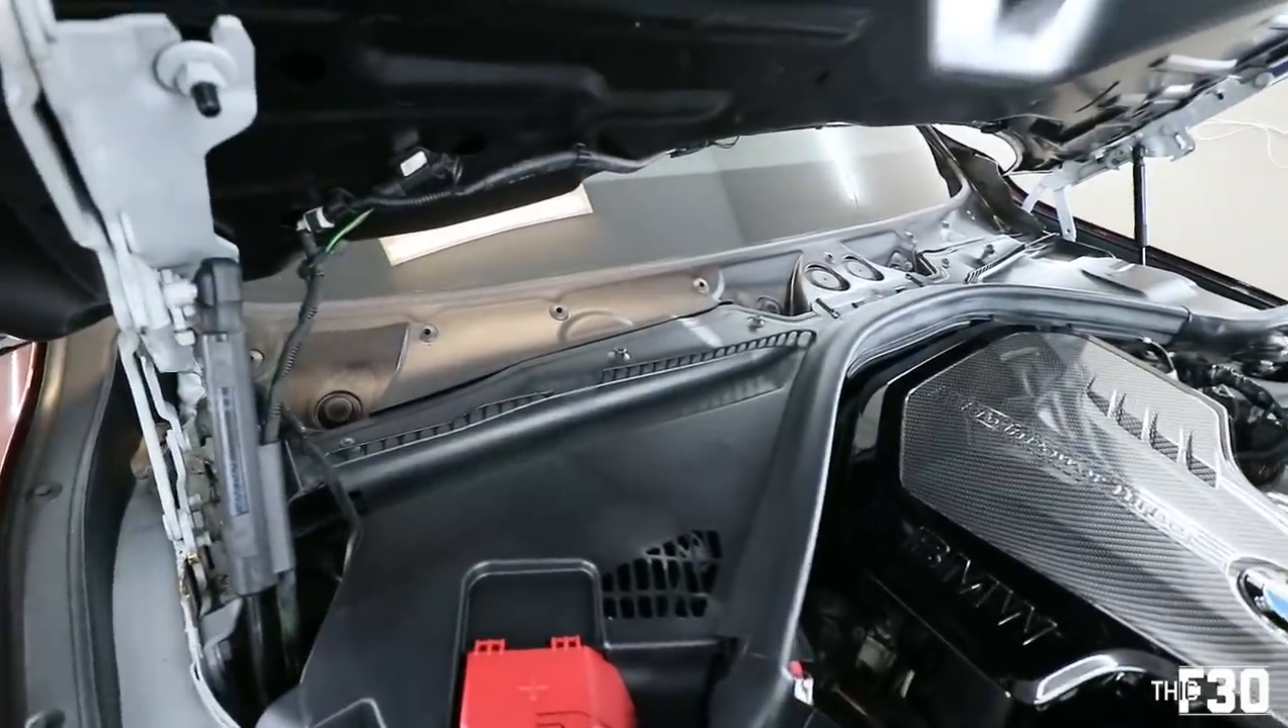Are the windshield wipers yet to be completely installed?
Yes.